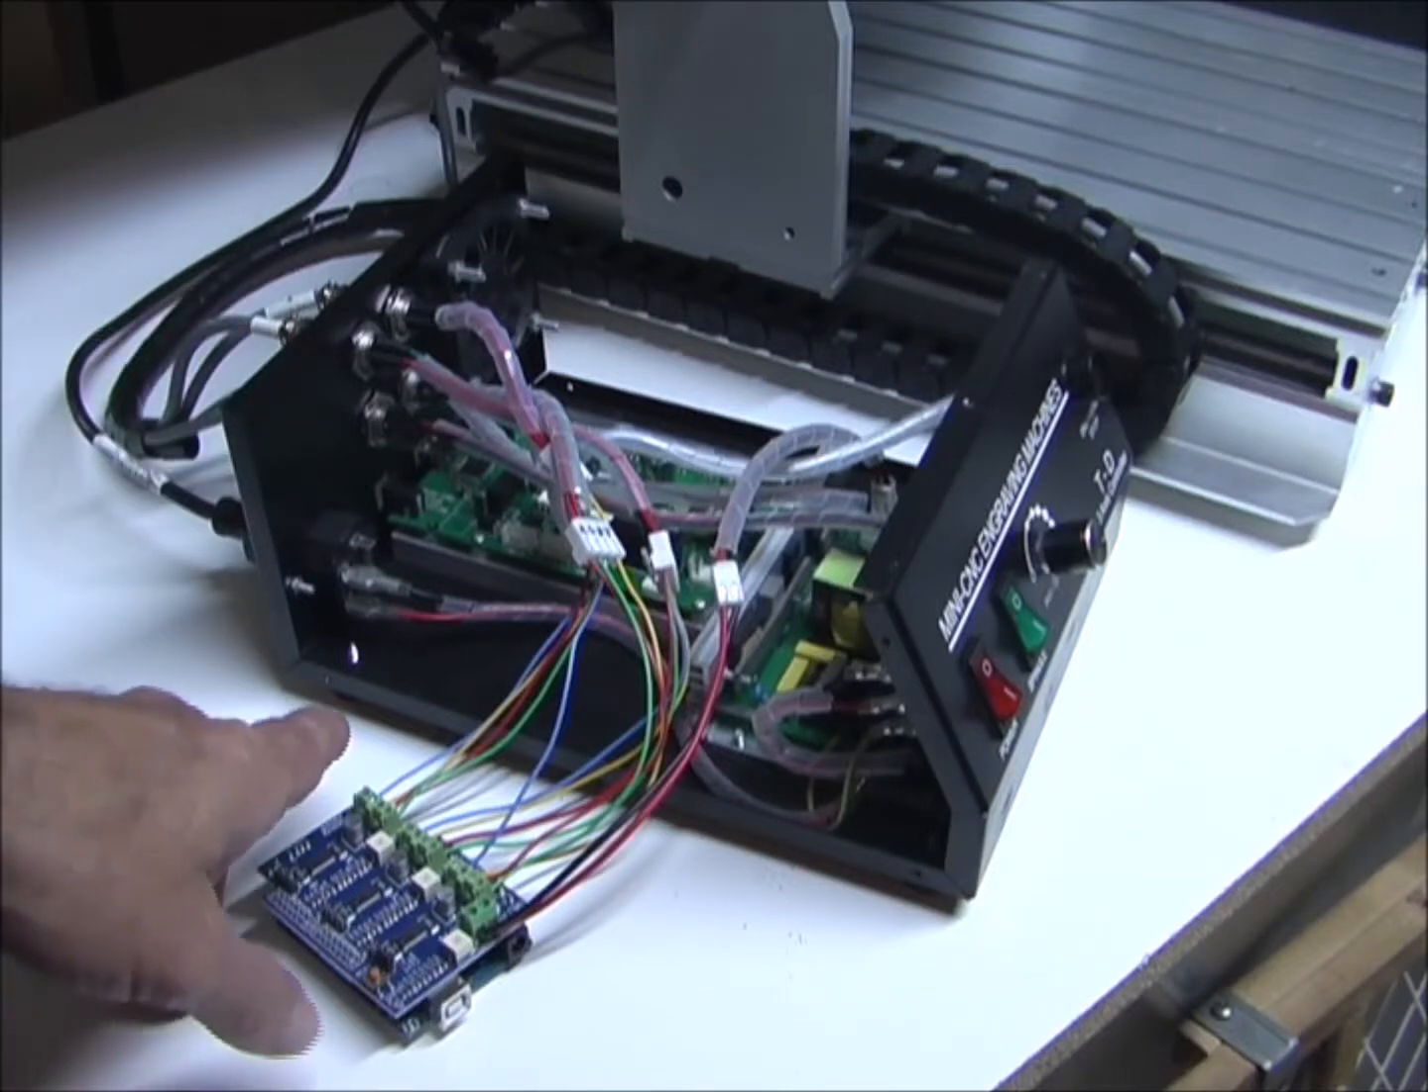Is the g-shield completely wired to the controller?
Yes.